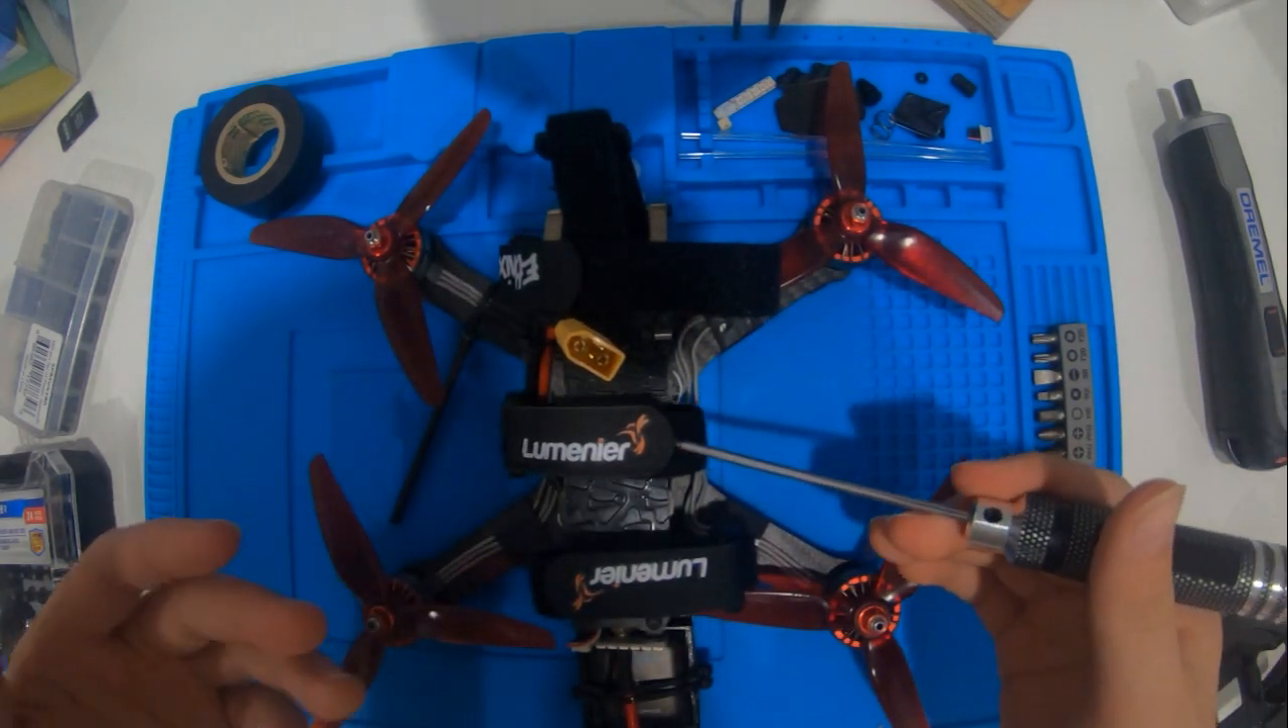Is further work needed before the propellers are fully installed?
No.